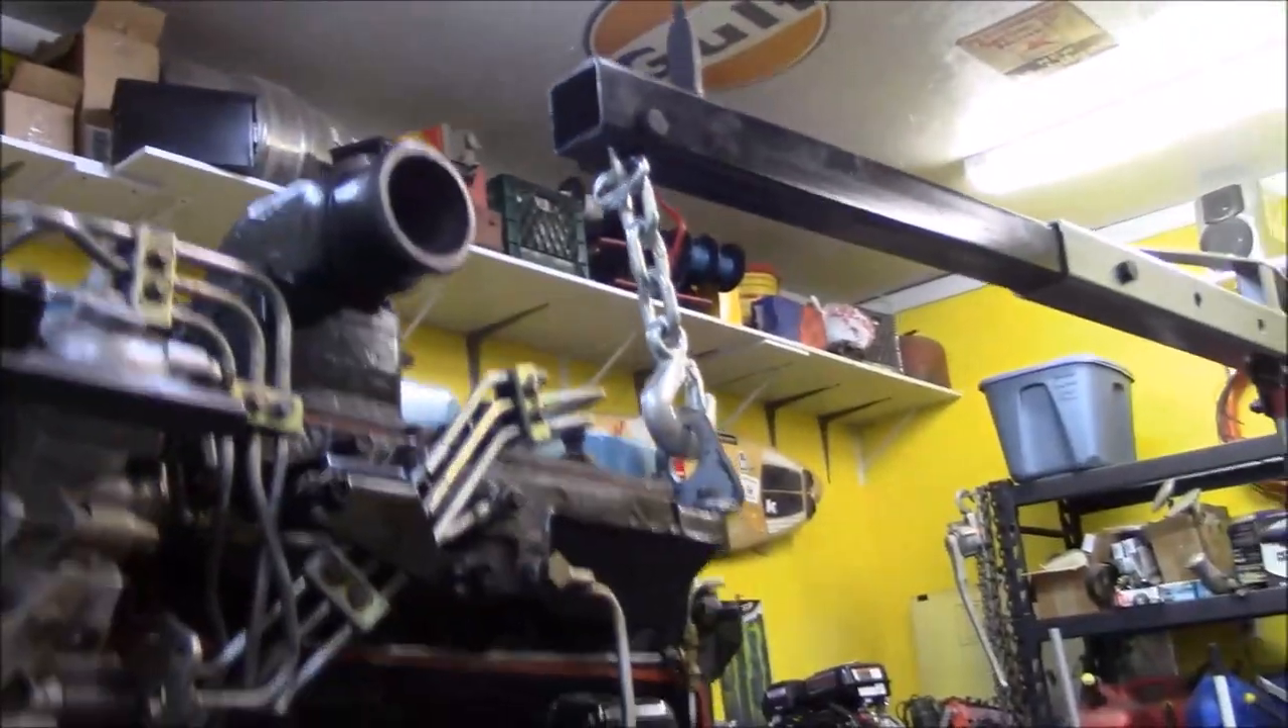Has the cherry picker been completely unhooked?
No.